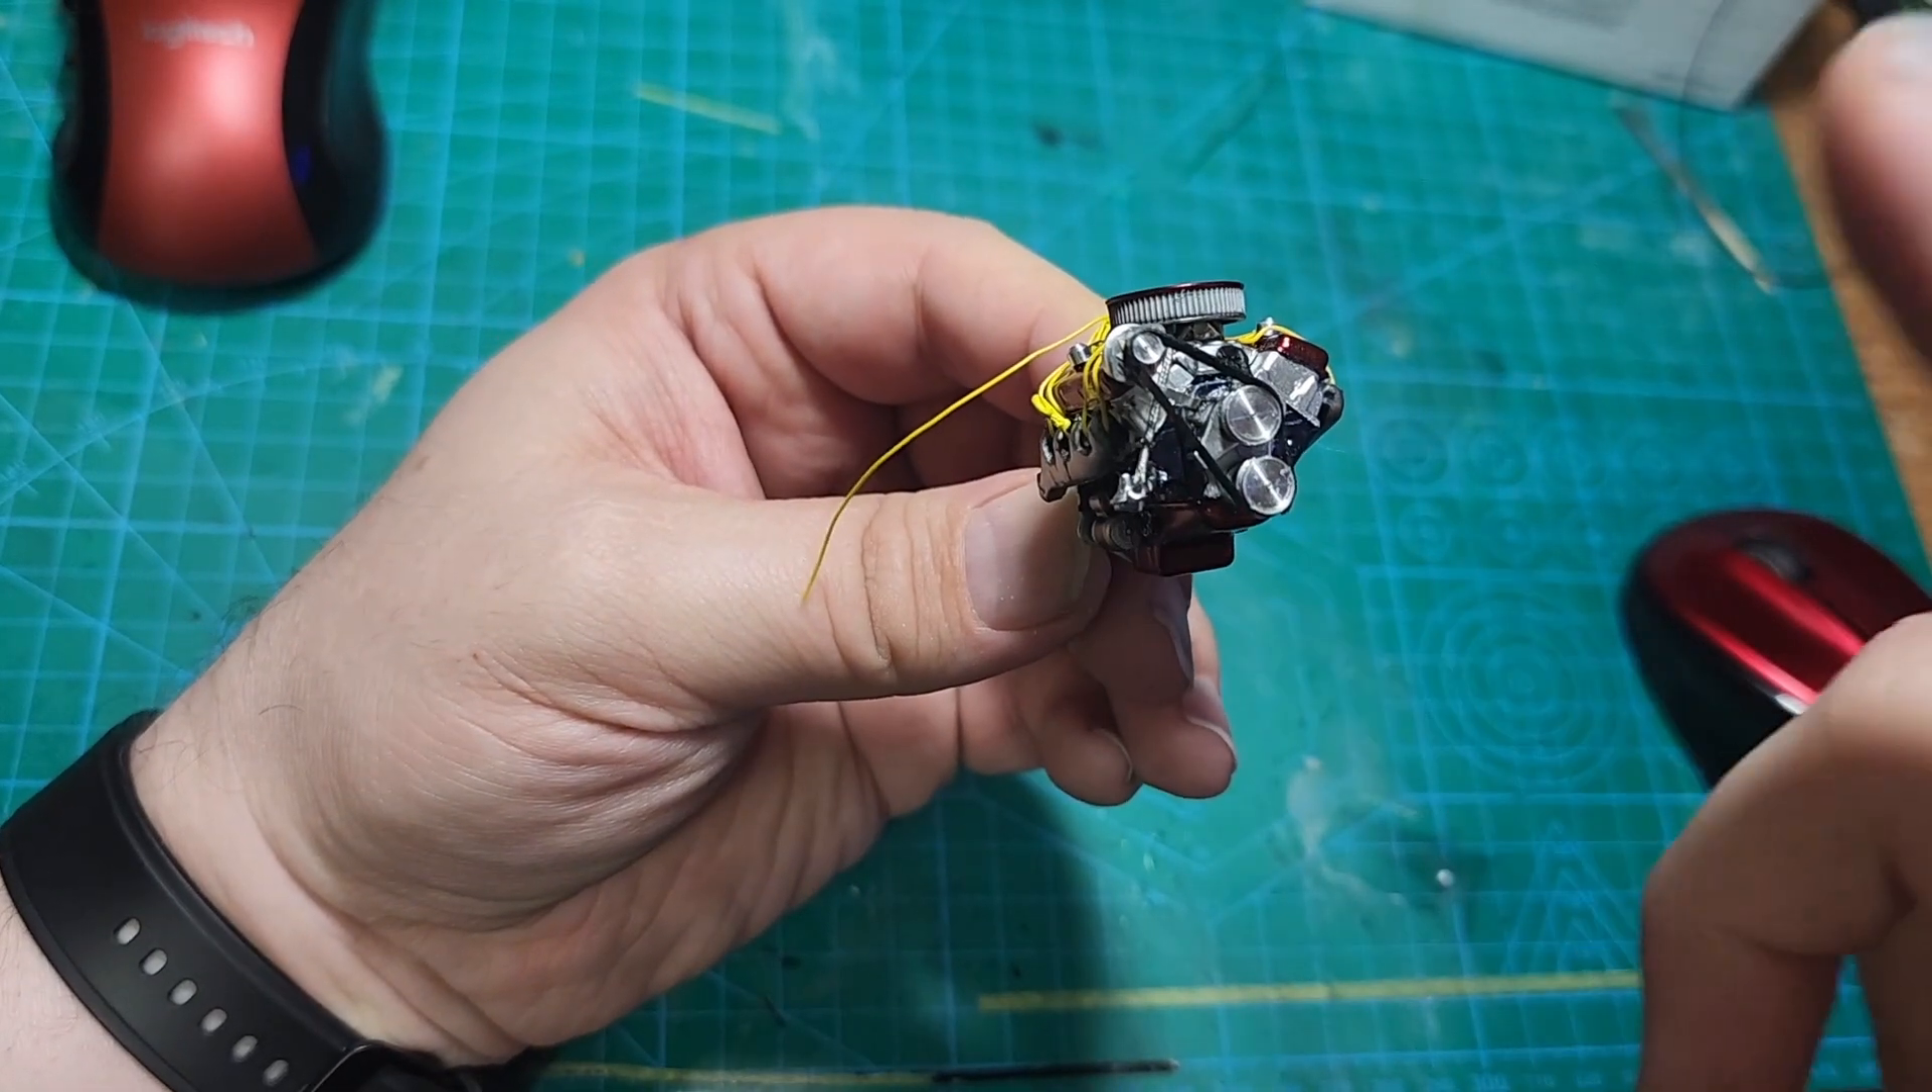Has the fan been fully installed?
No.